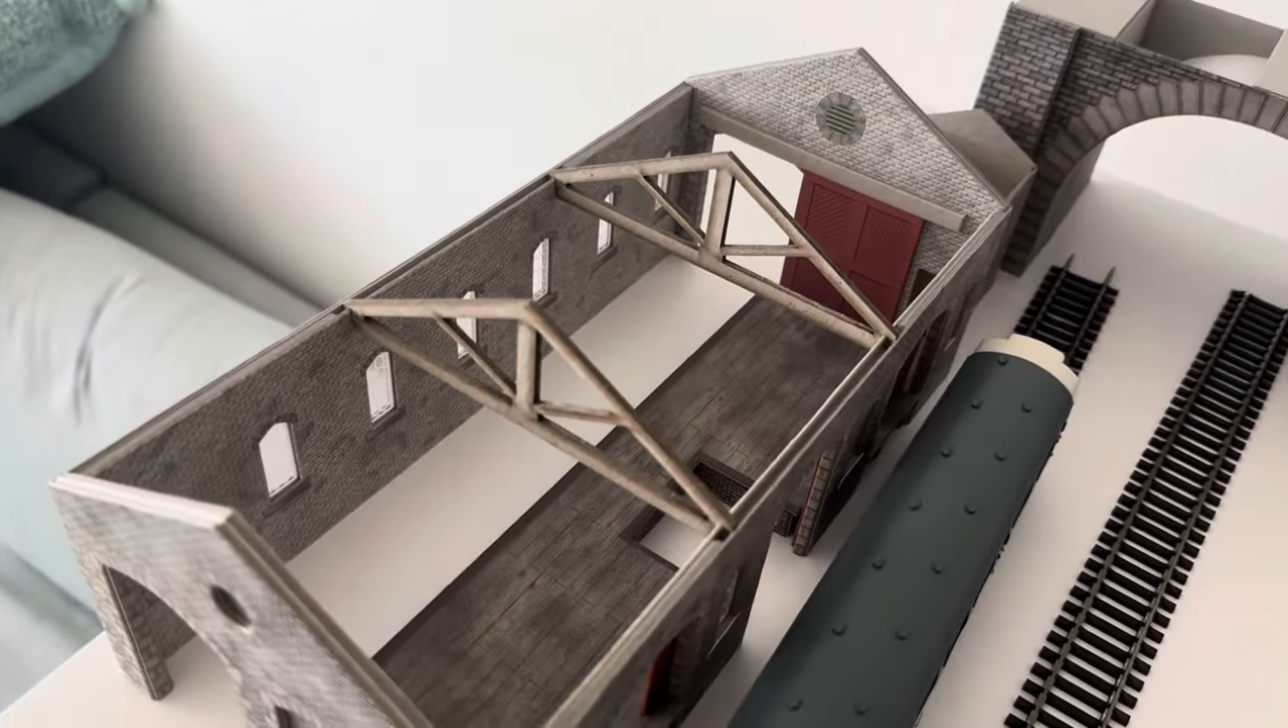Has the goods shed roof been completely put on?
No.